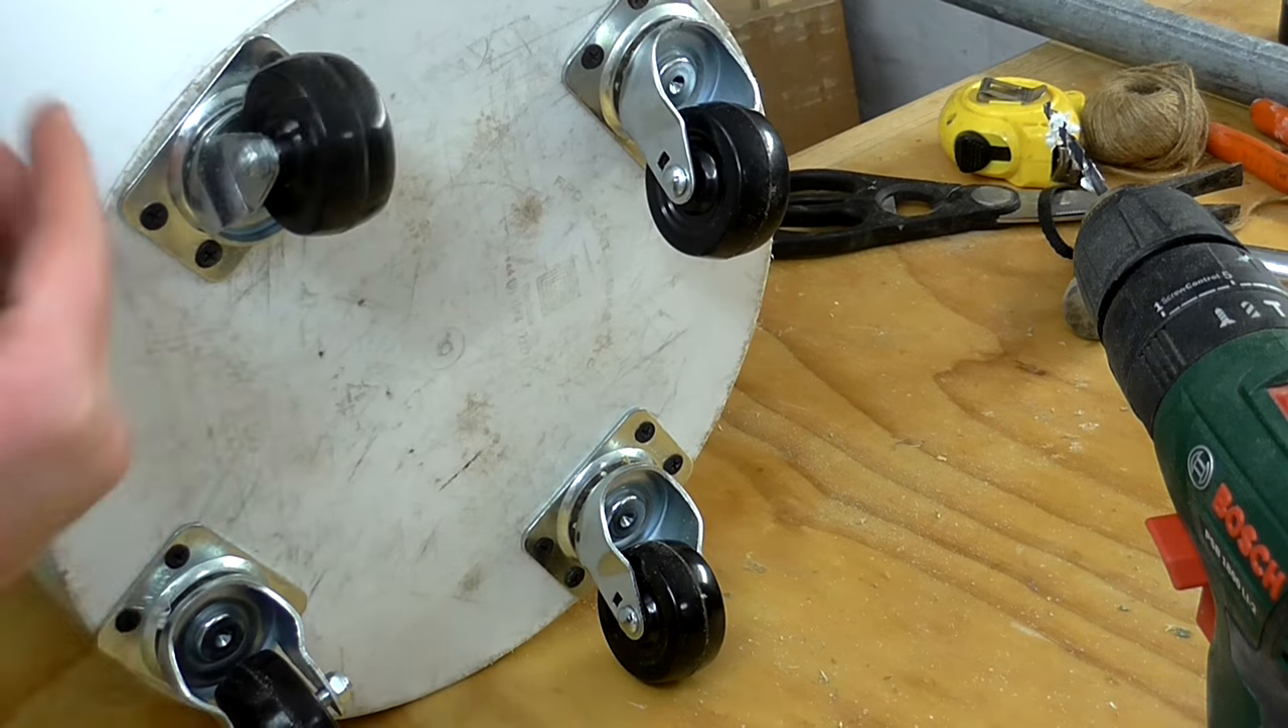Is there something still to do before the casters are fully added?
No.